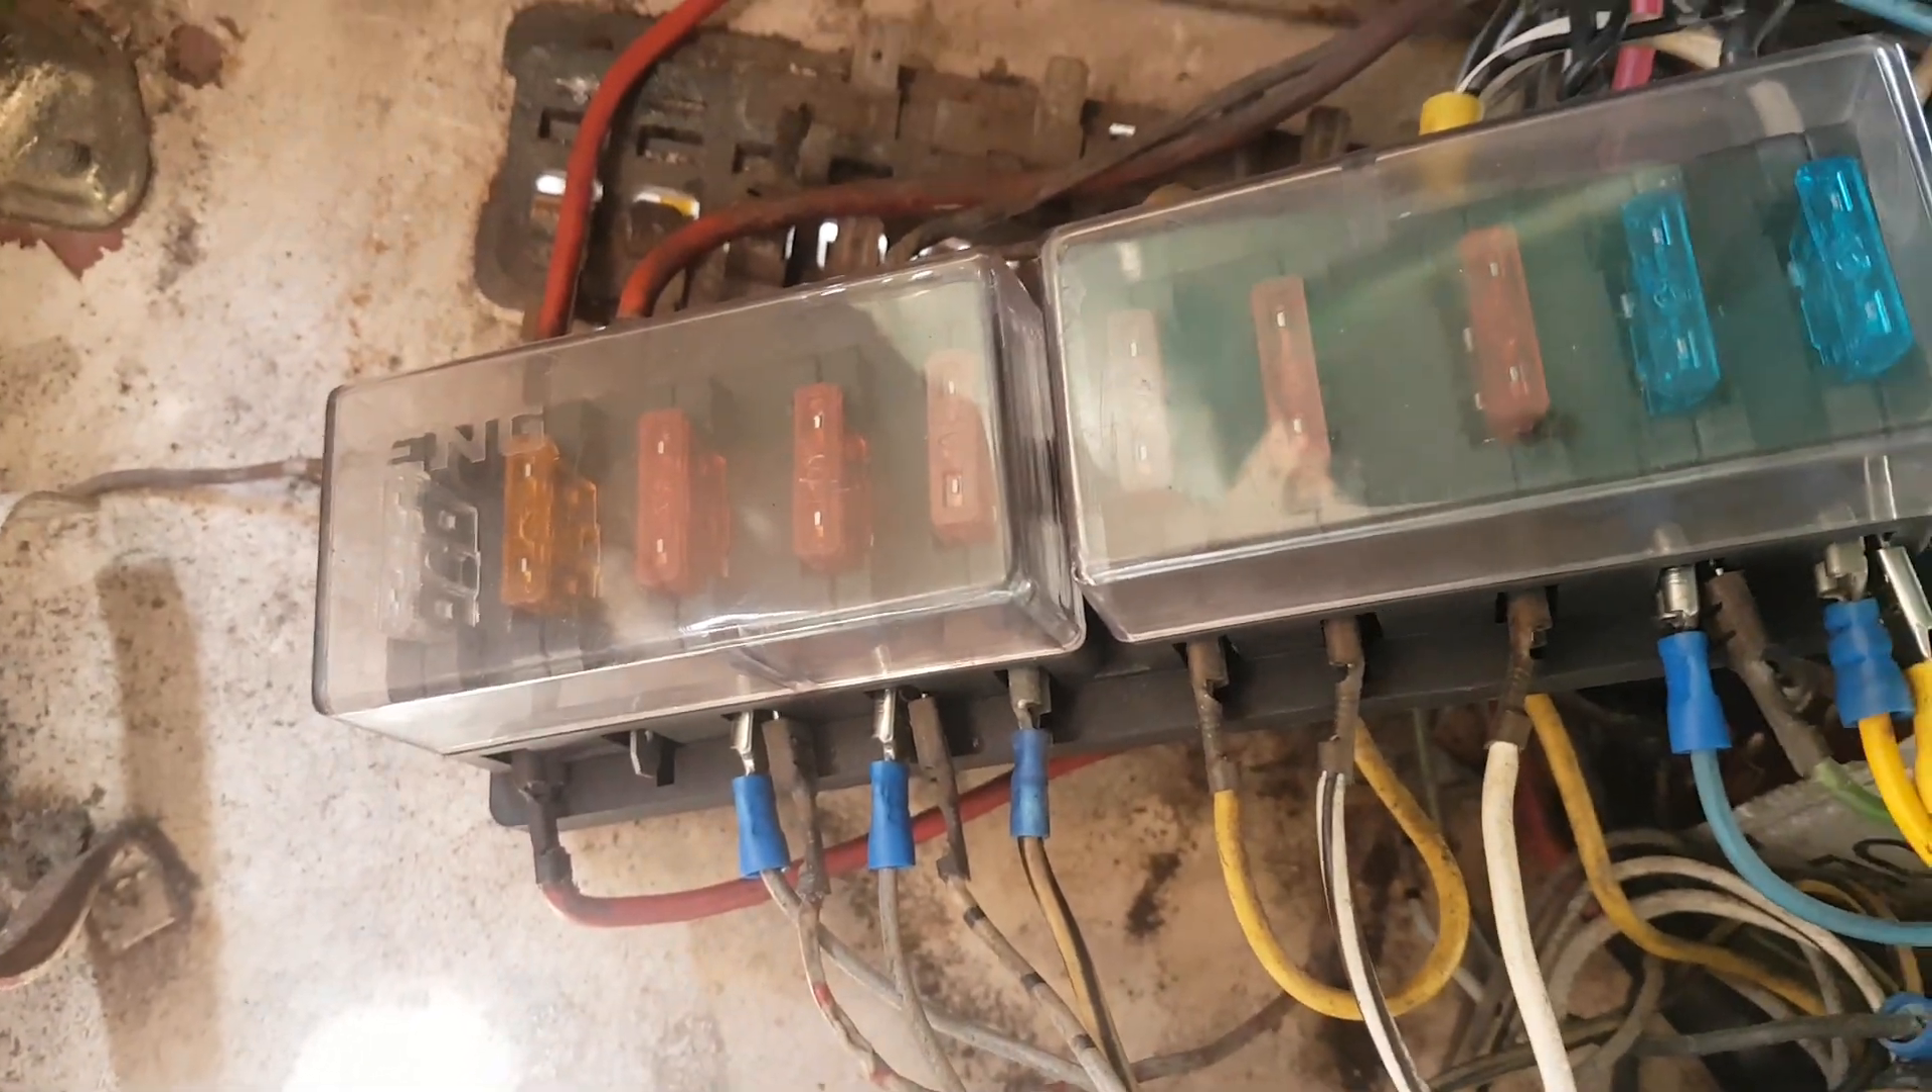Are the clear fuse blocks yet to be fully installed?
No.